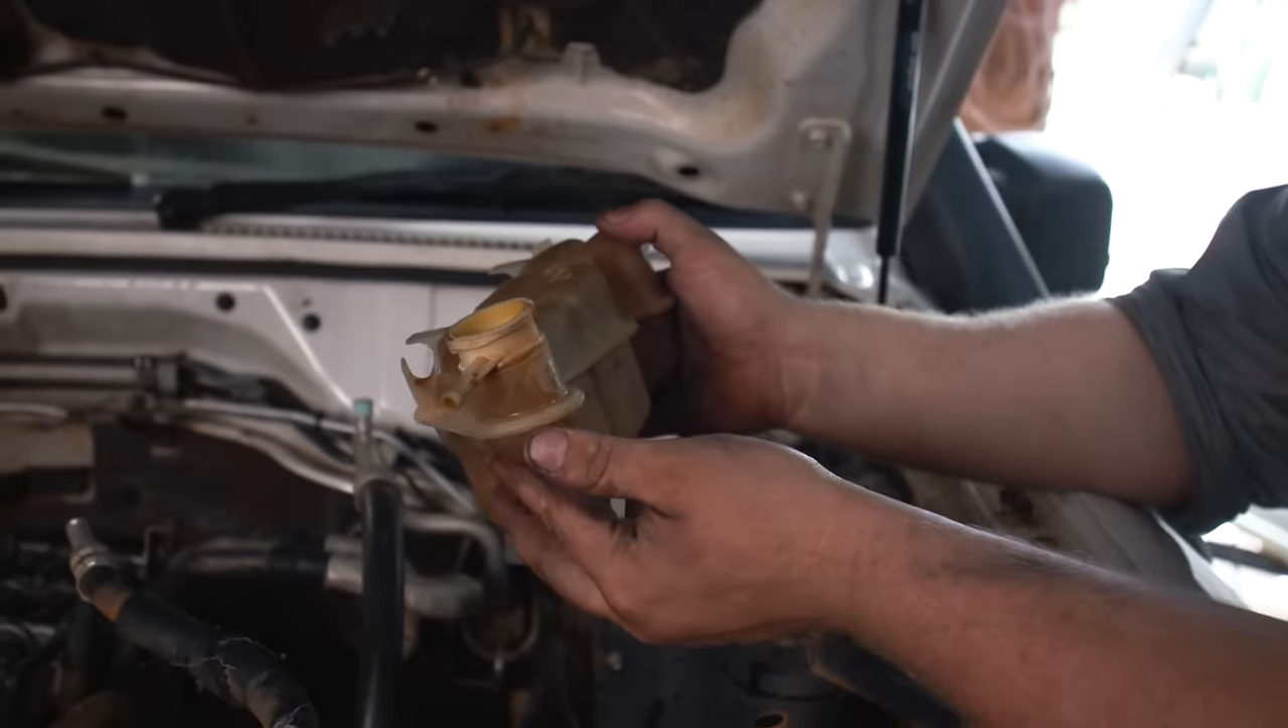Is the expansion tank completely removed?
Yes.